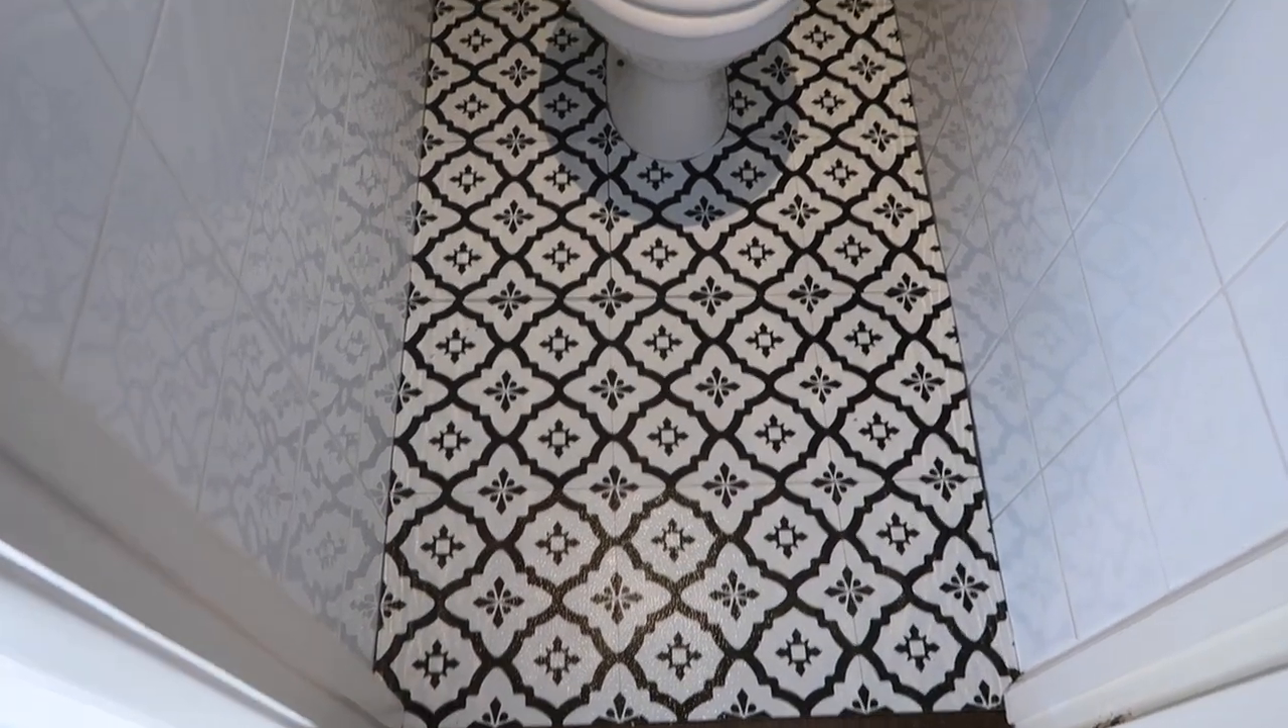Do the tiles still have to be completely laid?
No.